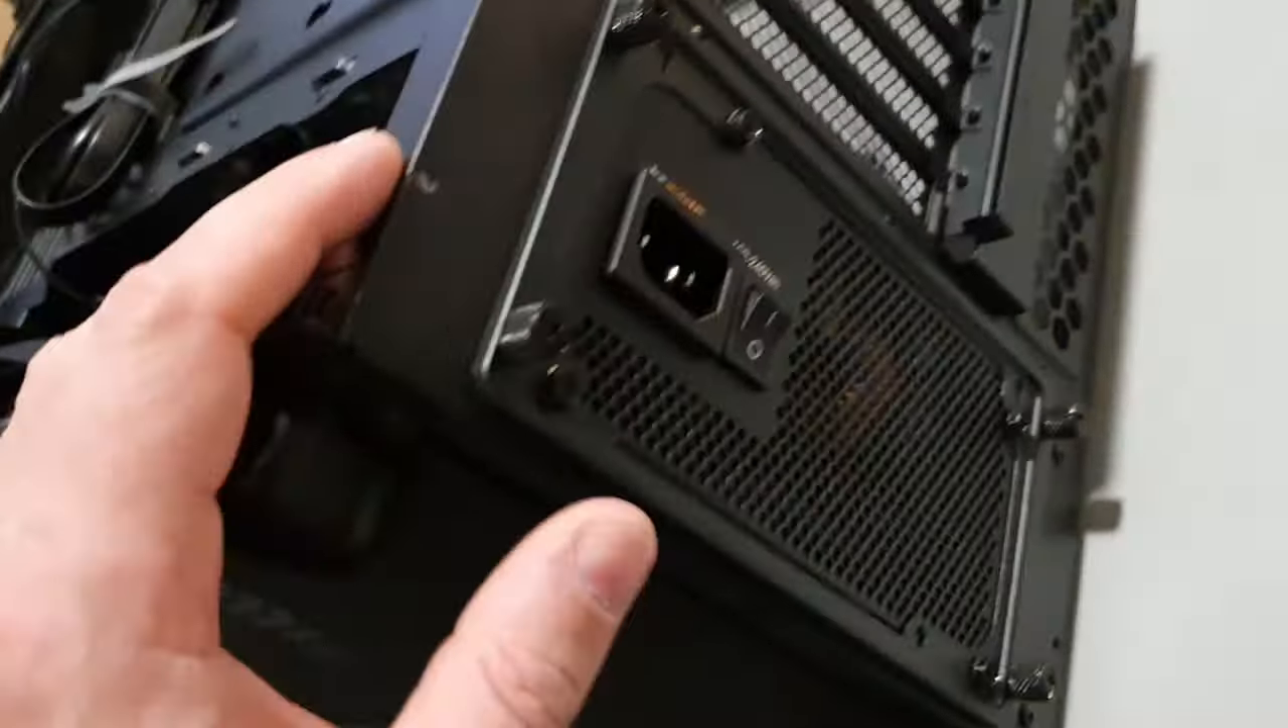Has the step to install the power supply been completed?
Yes.